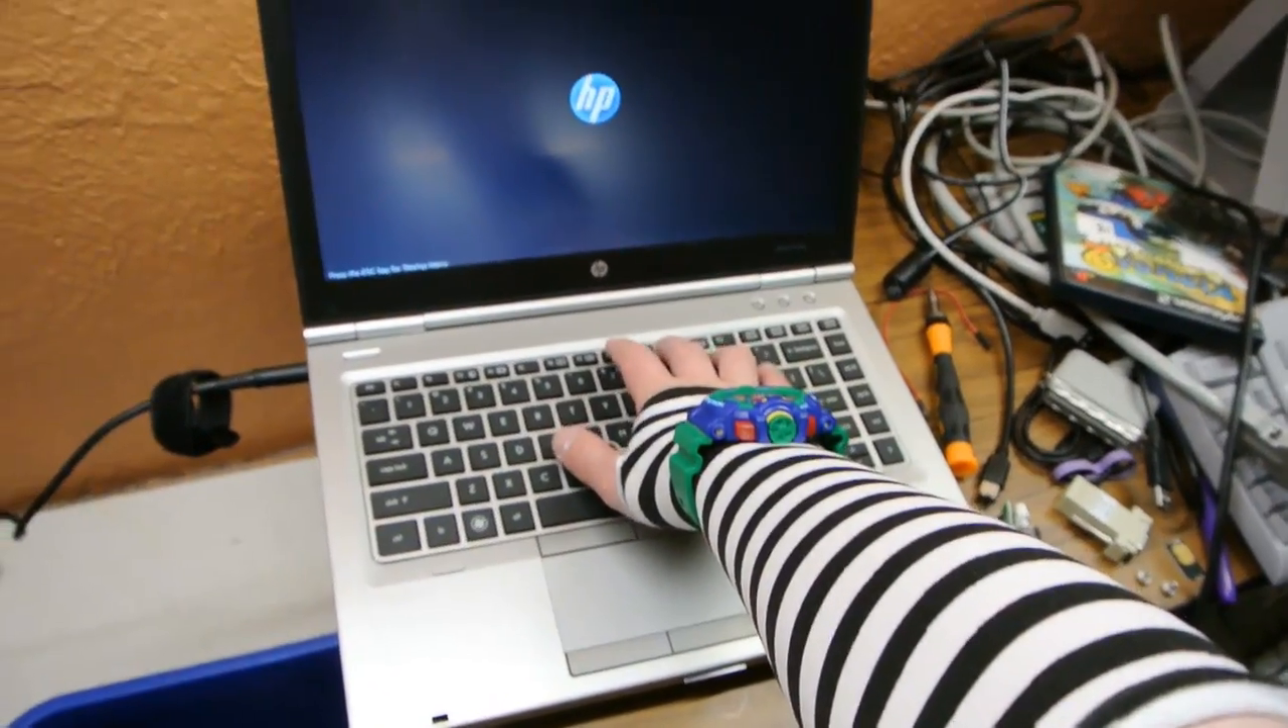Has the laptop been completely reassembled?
Yes.